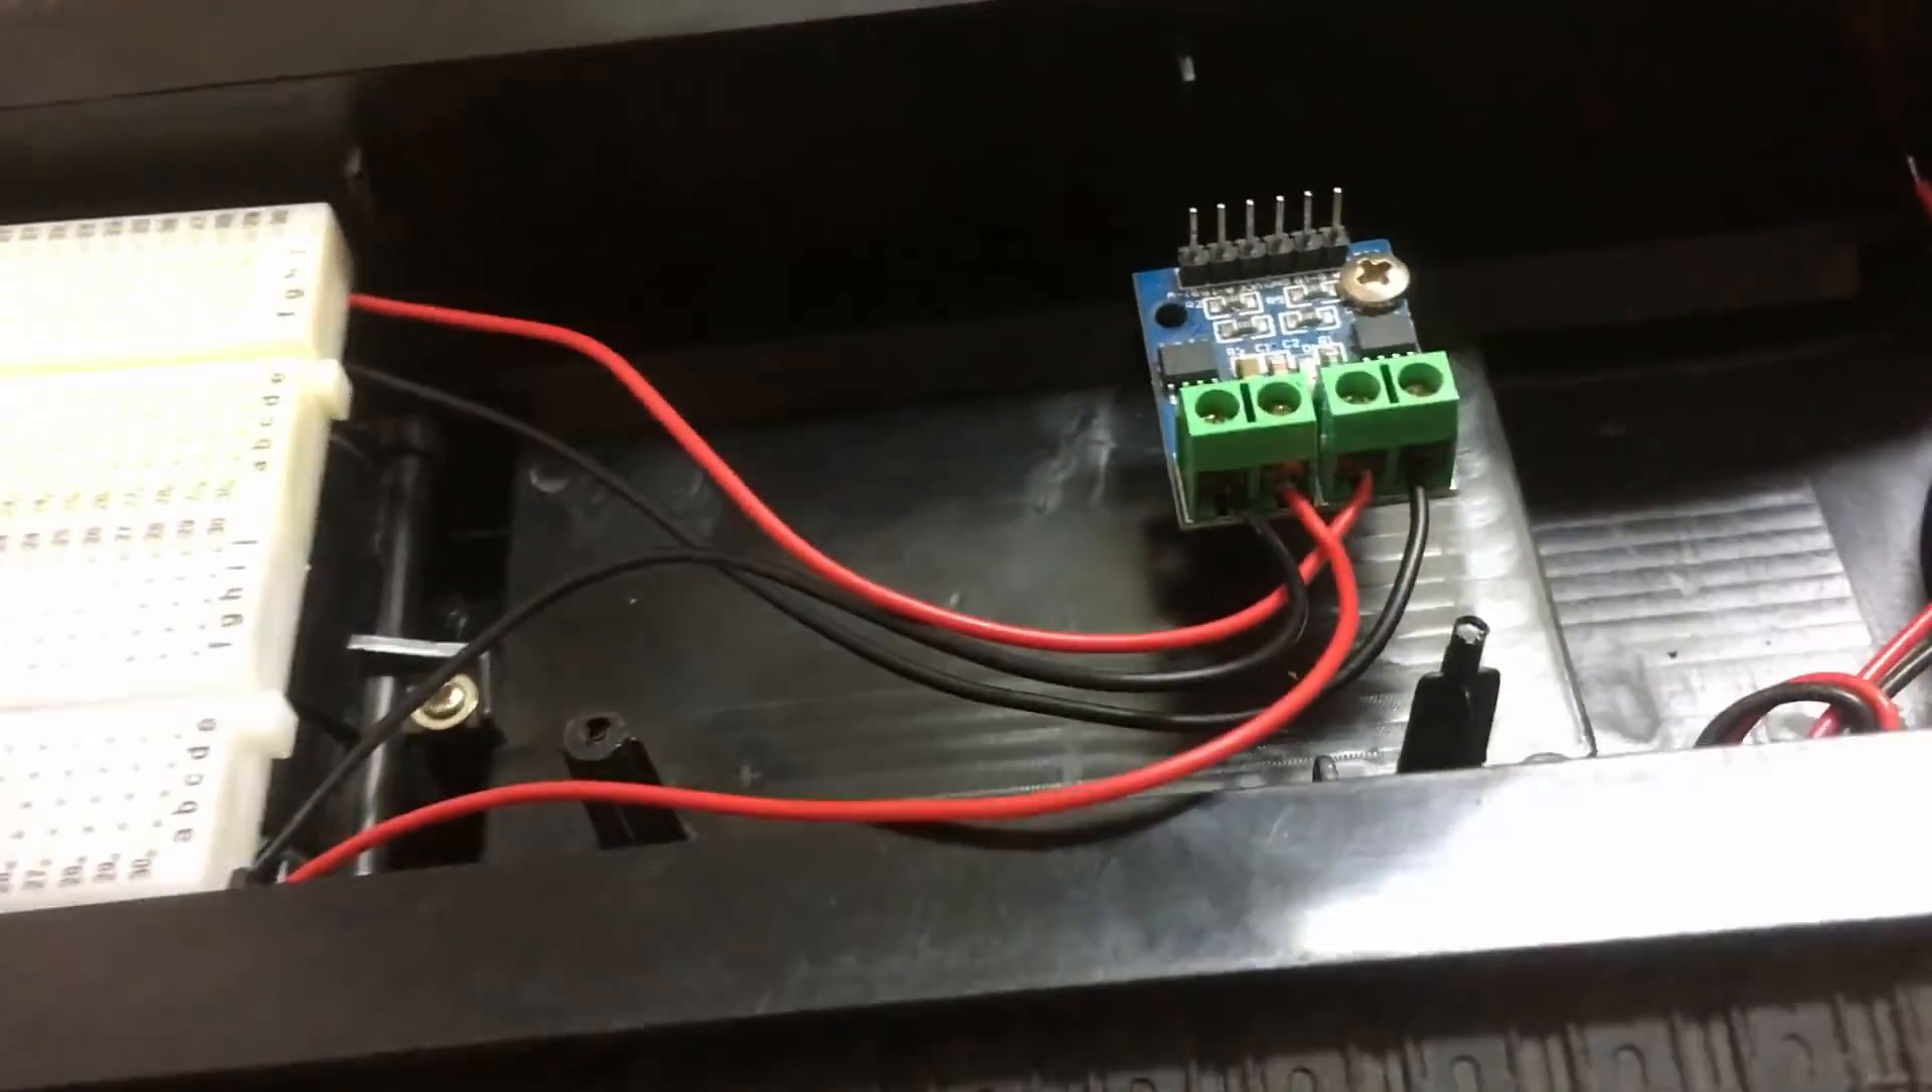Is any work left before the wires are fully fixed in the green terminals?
No.